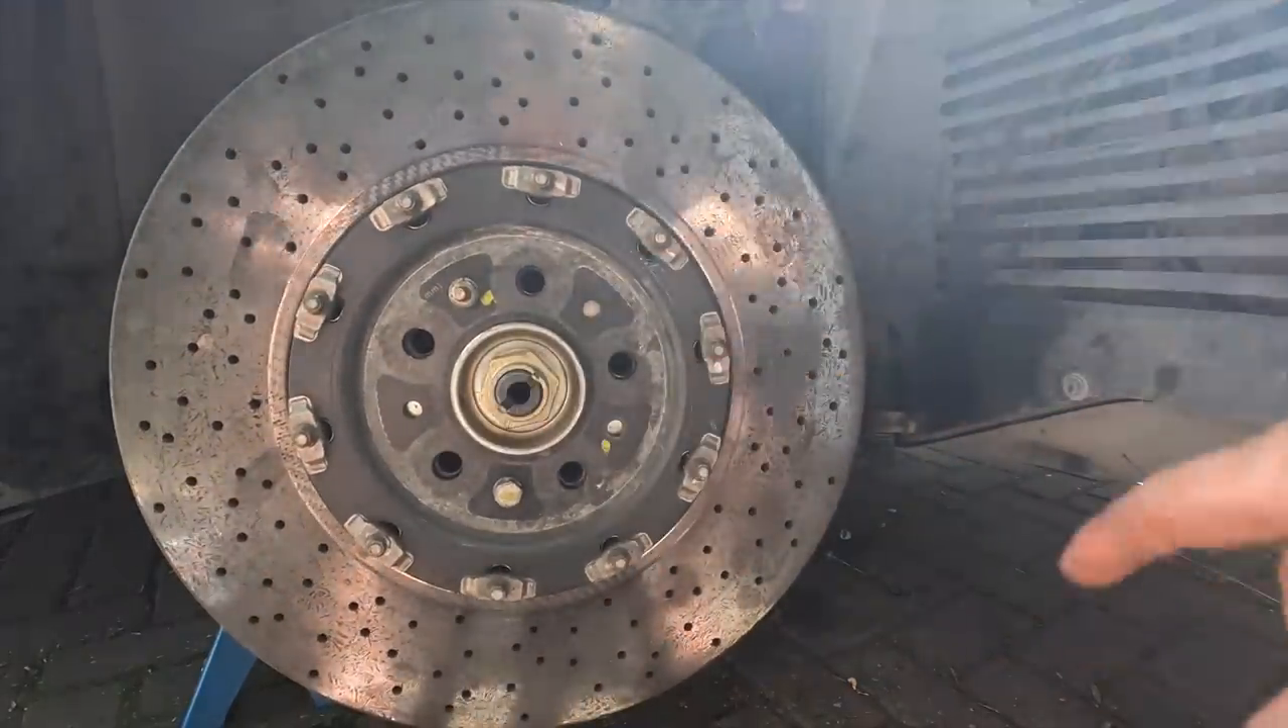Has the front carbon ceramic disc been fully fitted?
Yes.